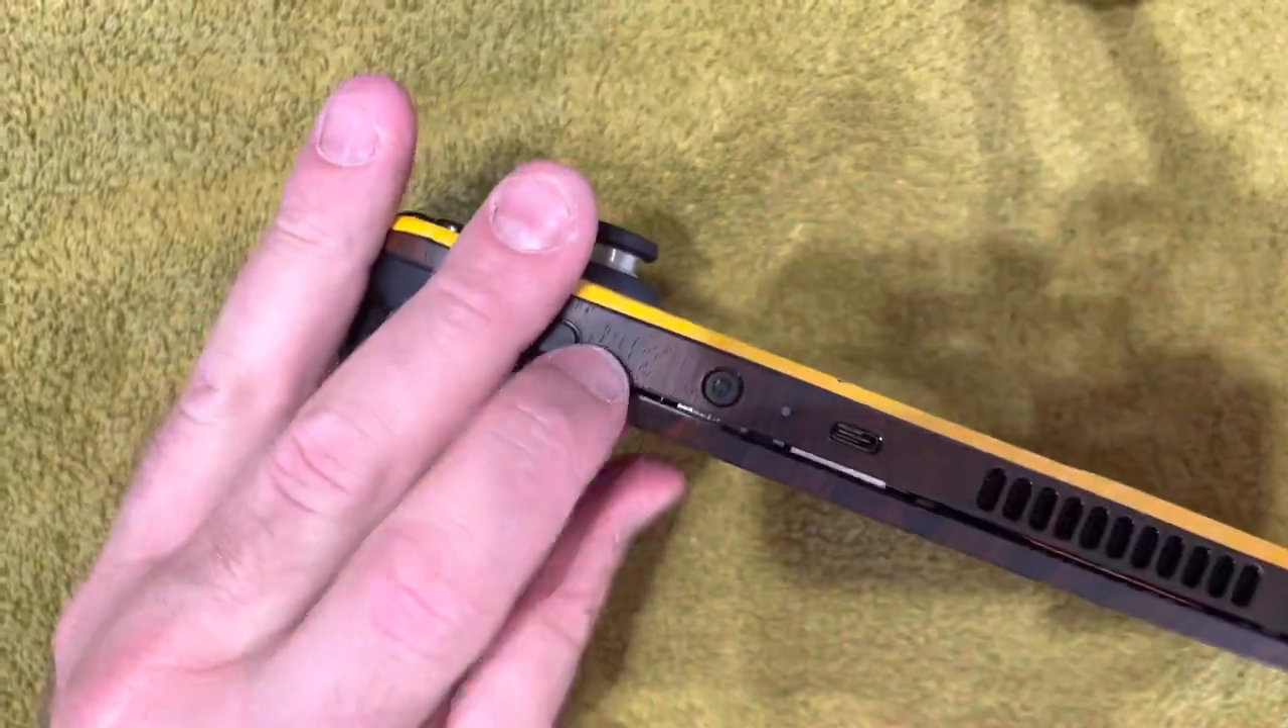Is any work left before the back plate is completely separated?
Yes.